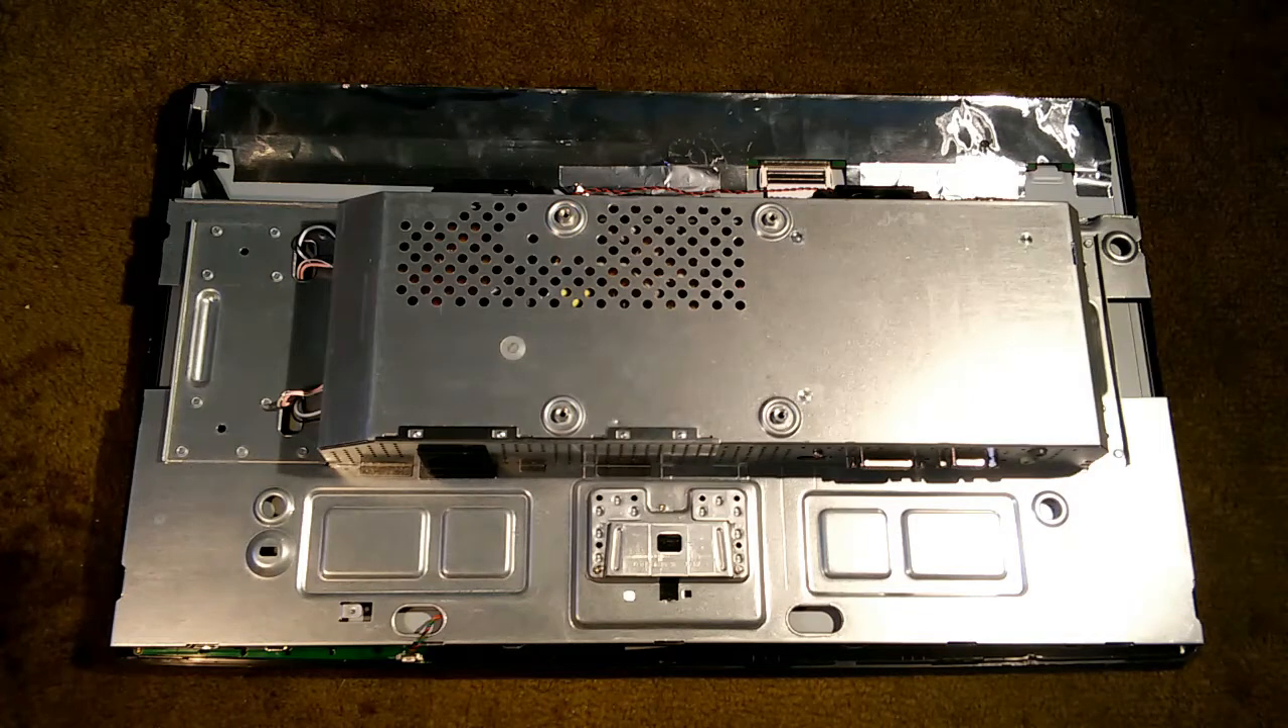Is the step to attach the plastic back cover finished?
No.